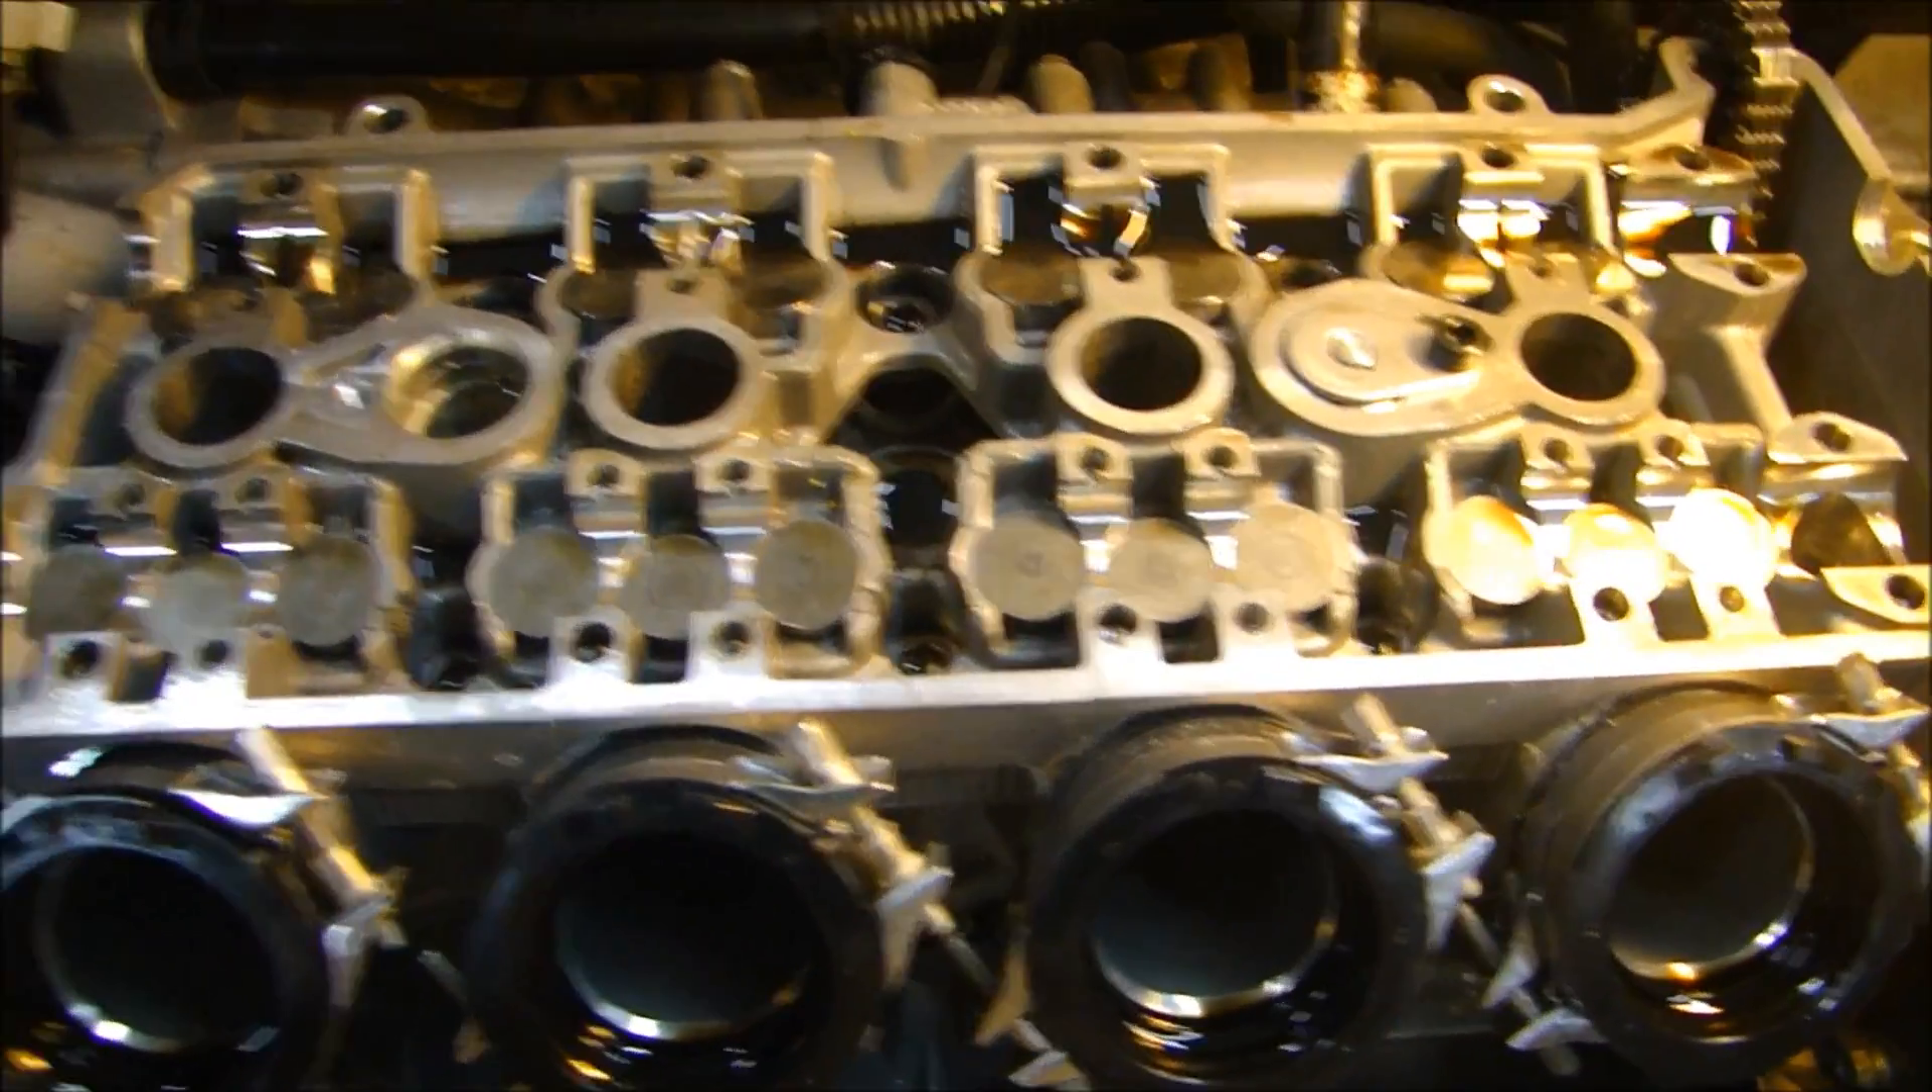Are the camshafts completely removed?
Yes.